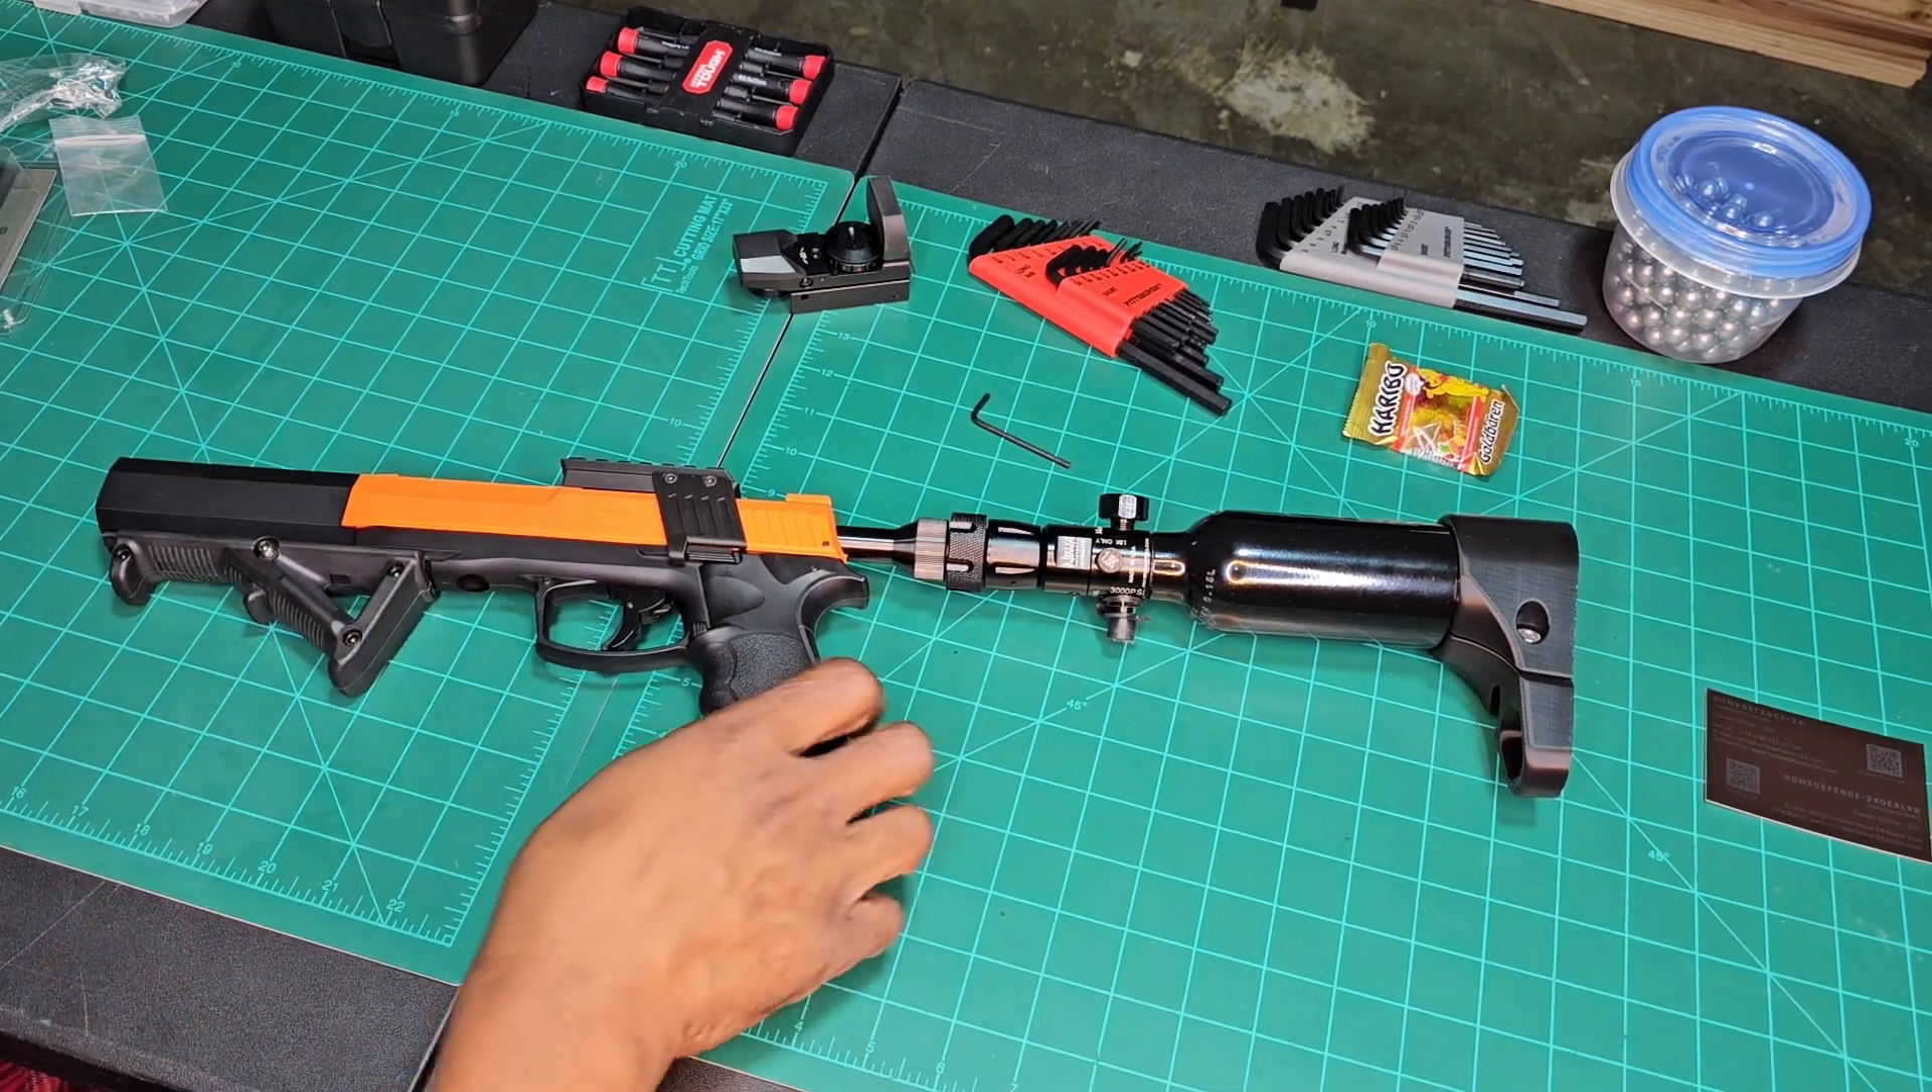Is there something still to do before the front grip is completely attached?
No.